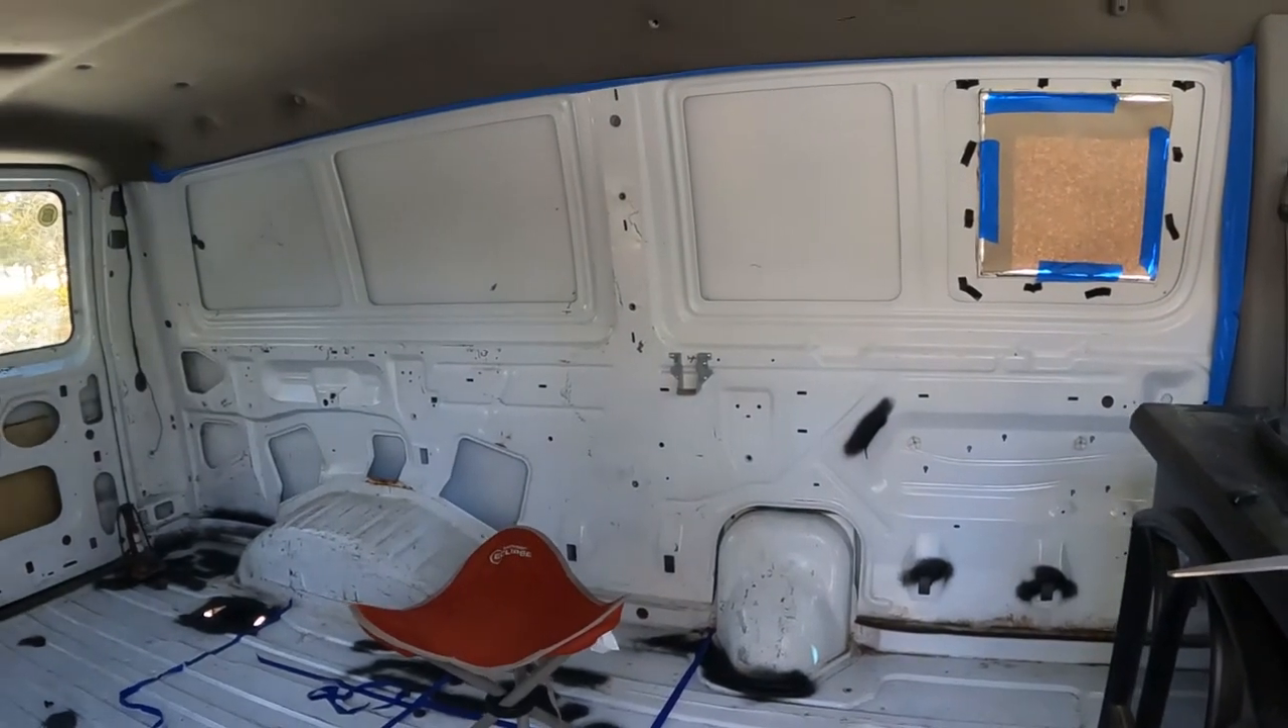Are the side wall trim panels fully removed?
Yes.